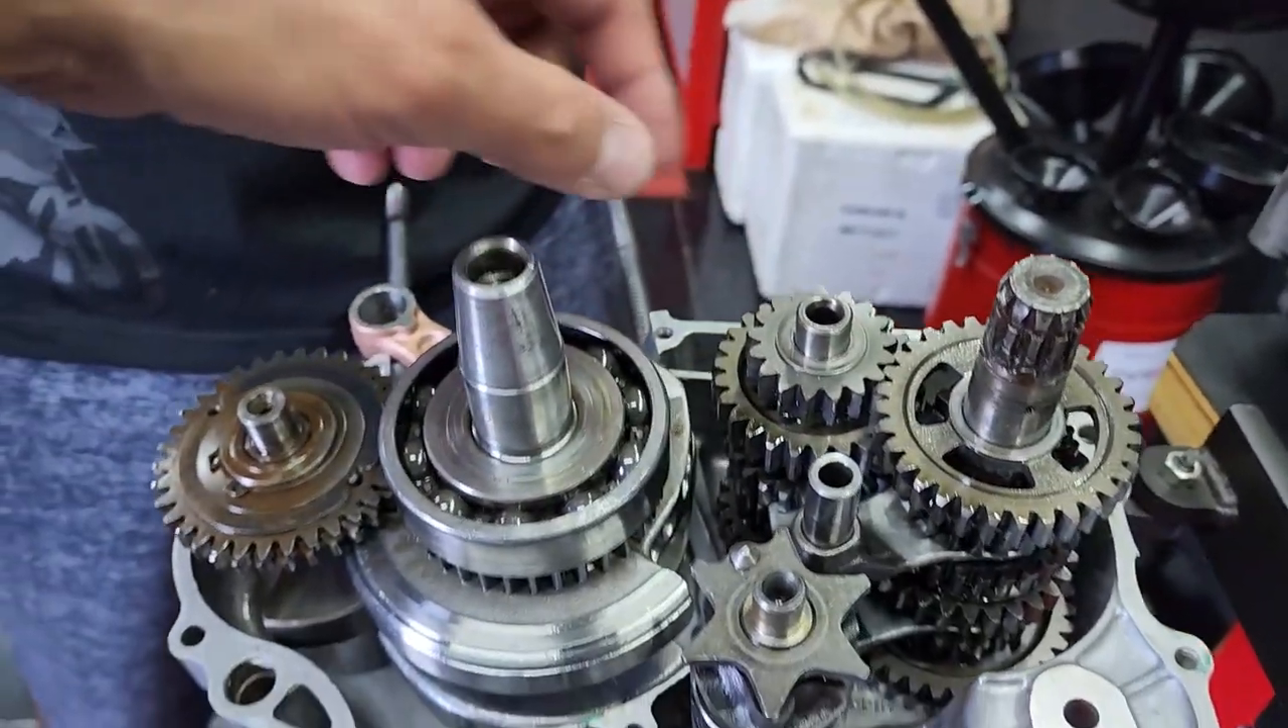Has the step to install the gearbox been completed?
Yes.